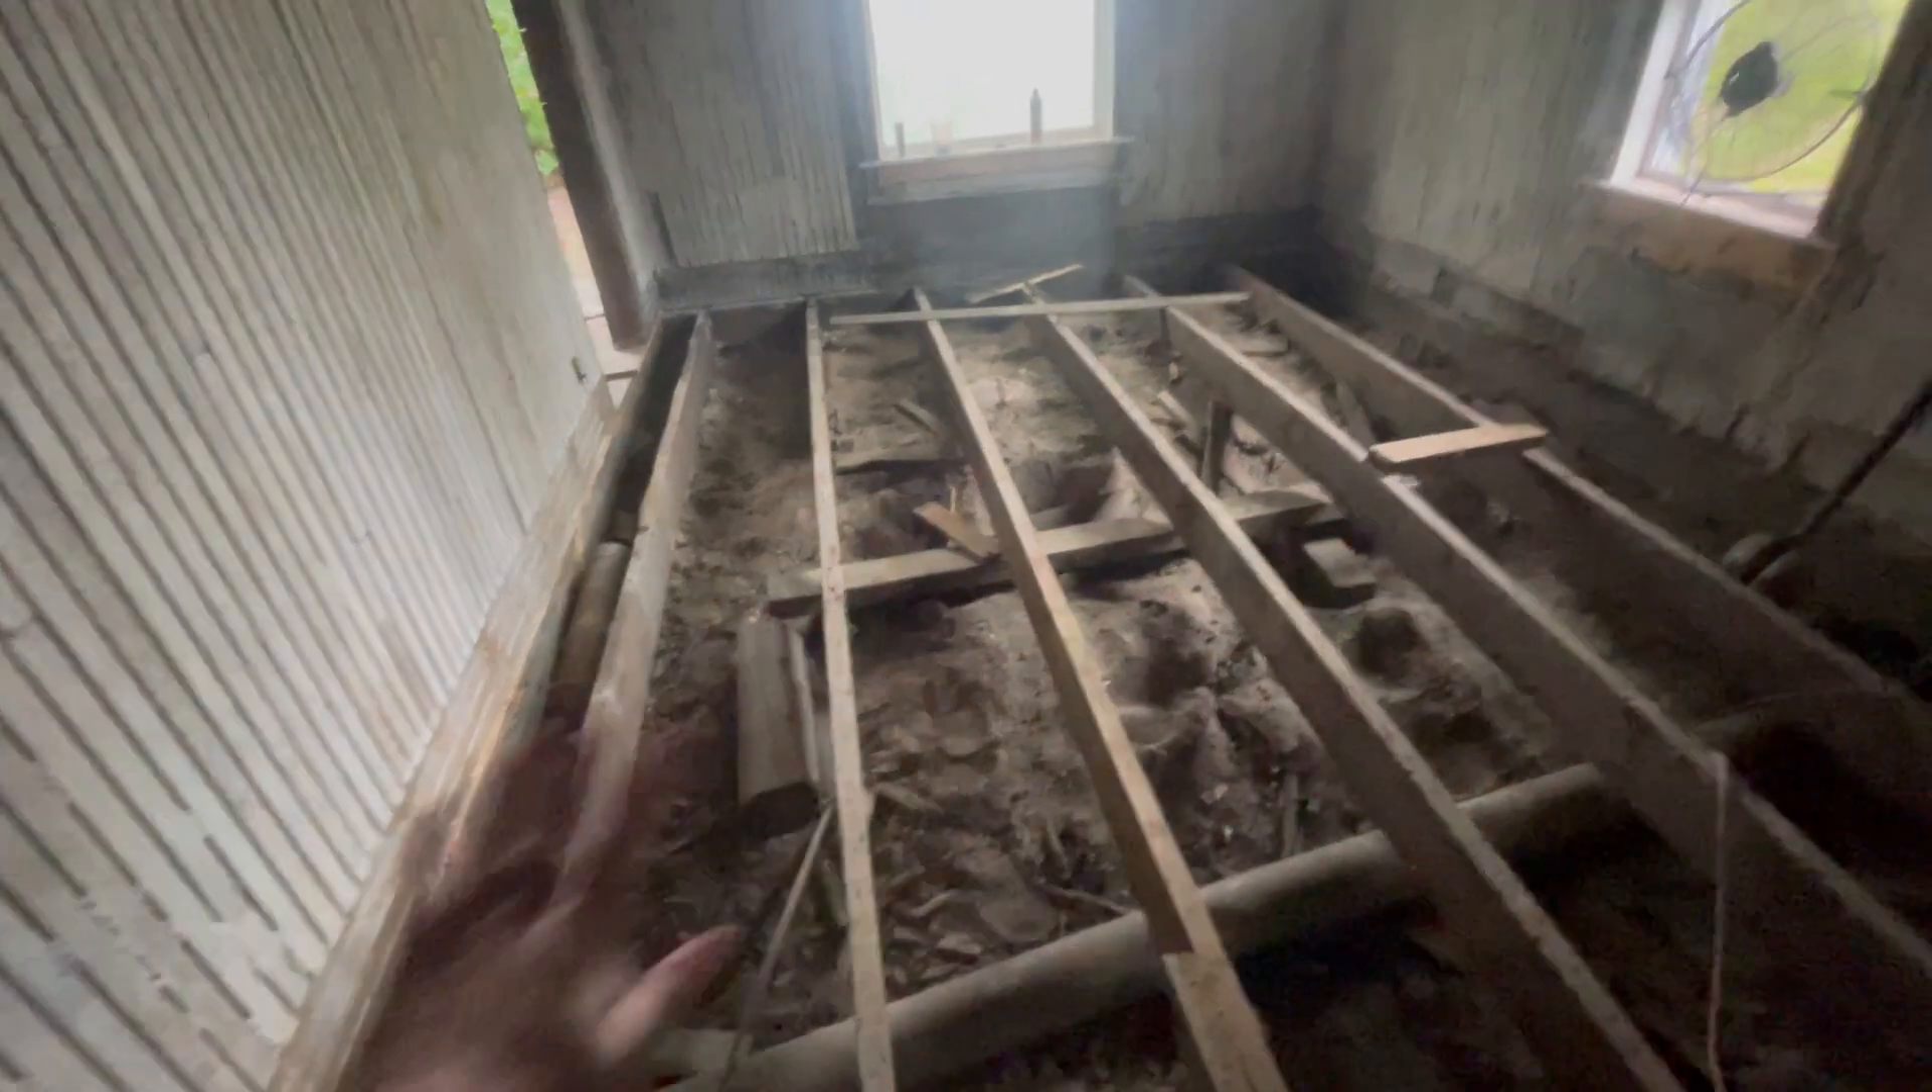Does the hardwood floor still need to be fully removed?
No.